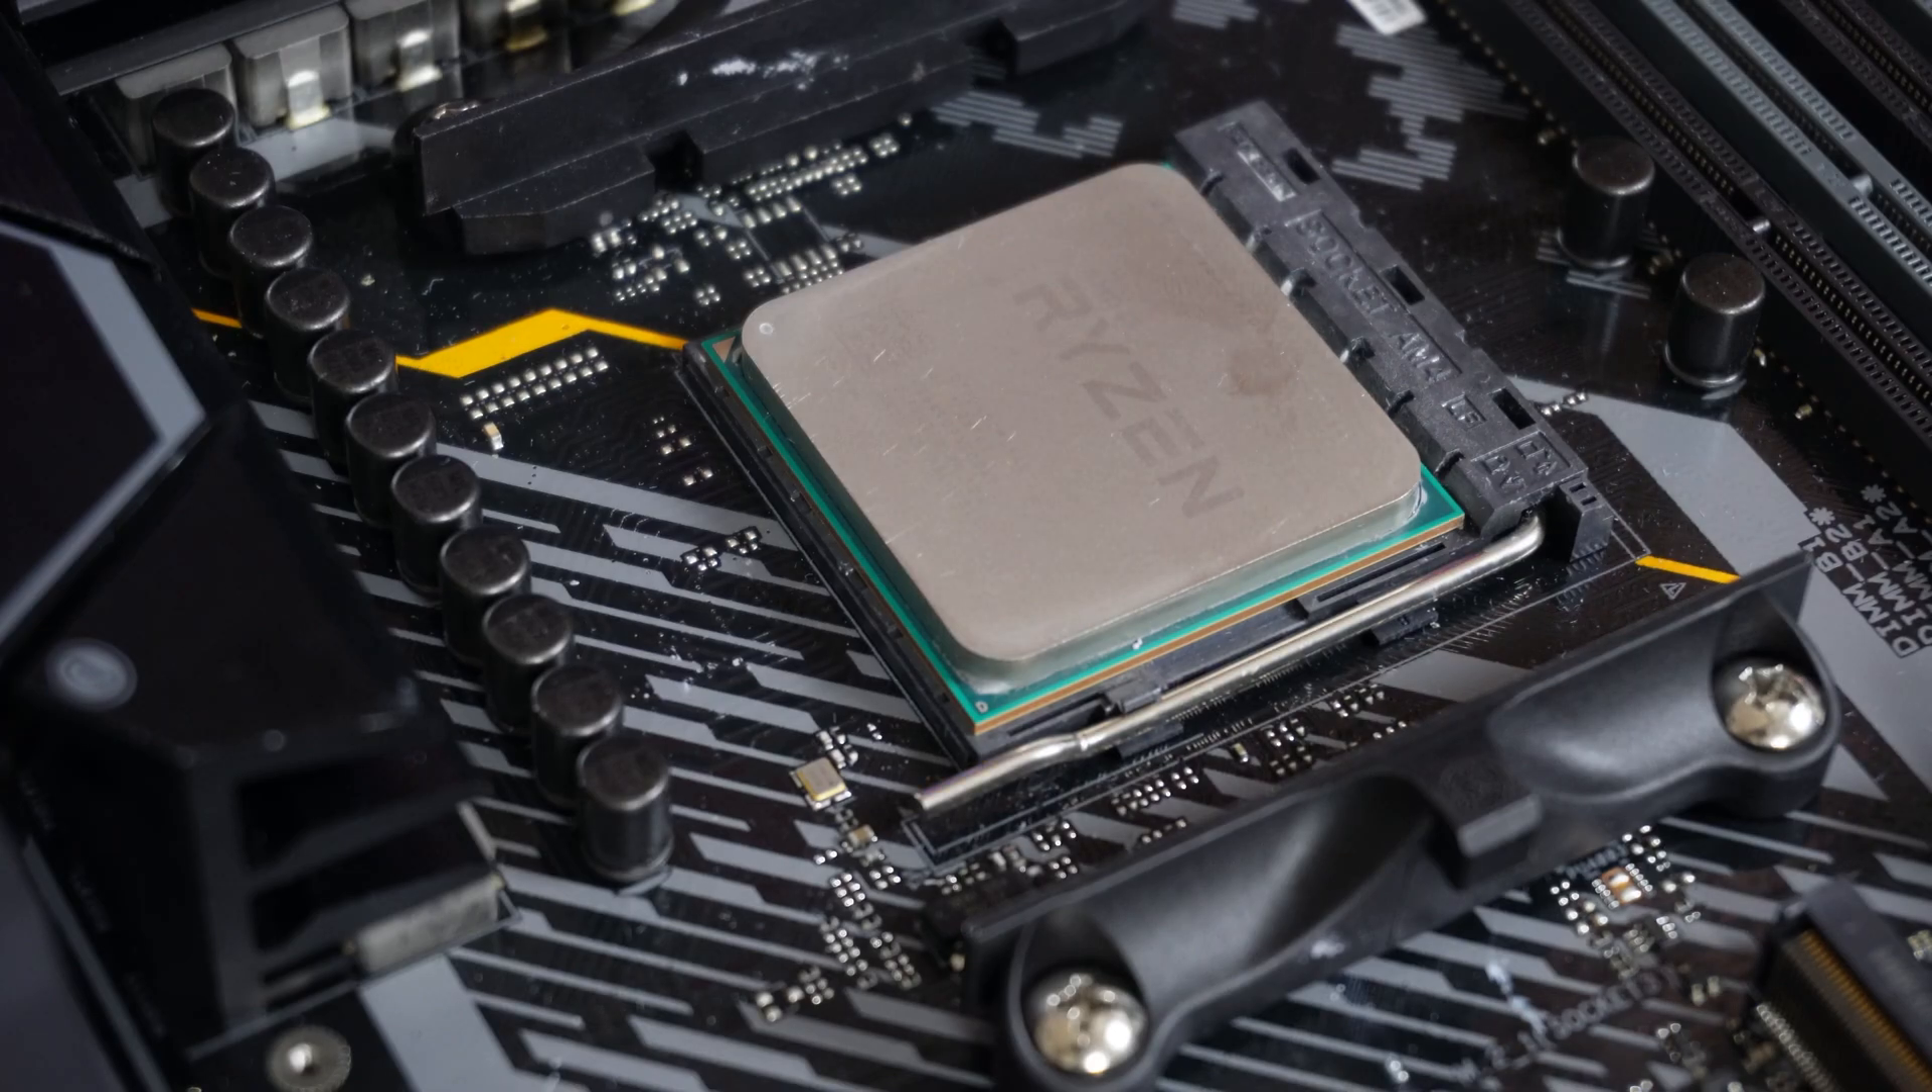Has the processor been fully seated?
Yes.